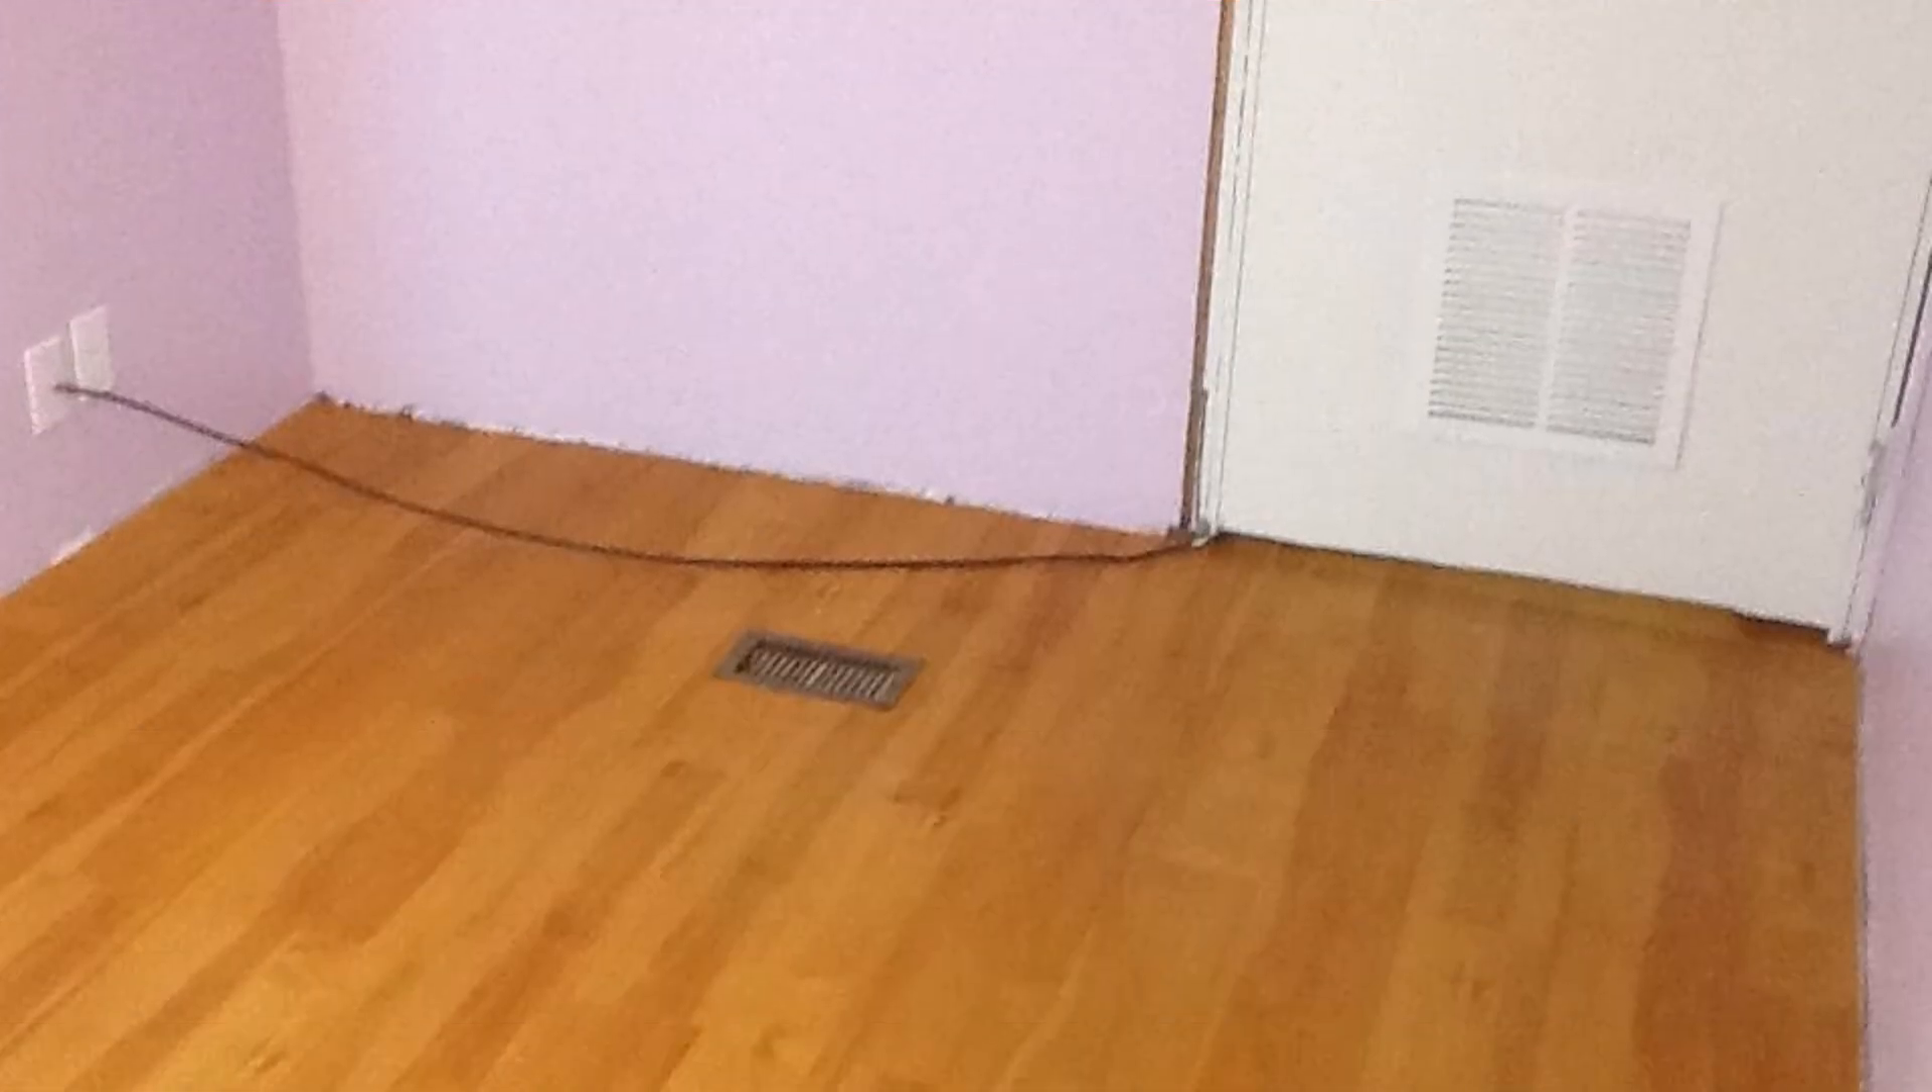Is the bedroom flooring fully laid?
Yes.